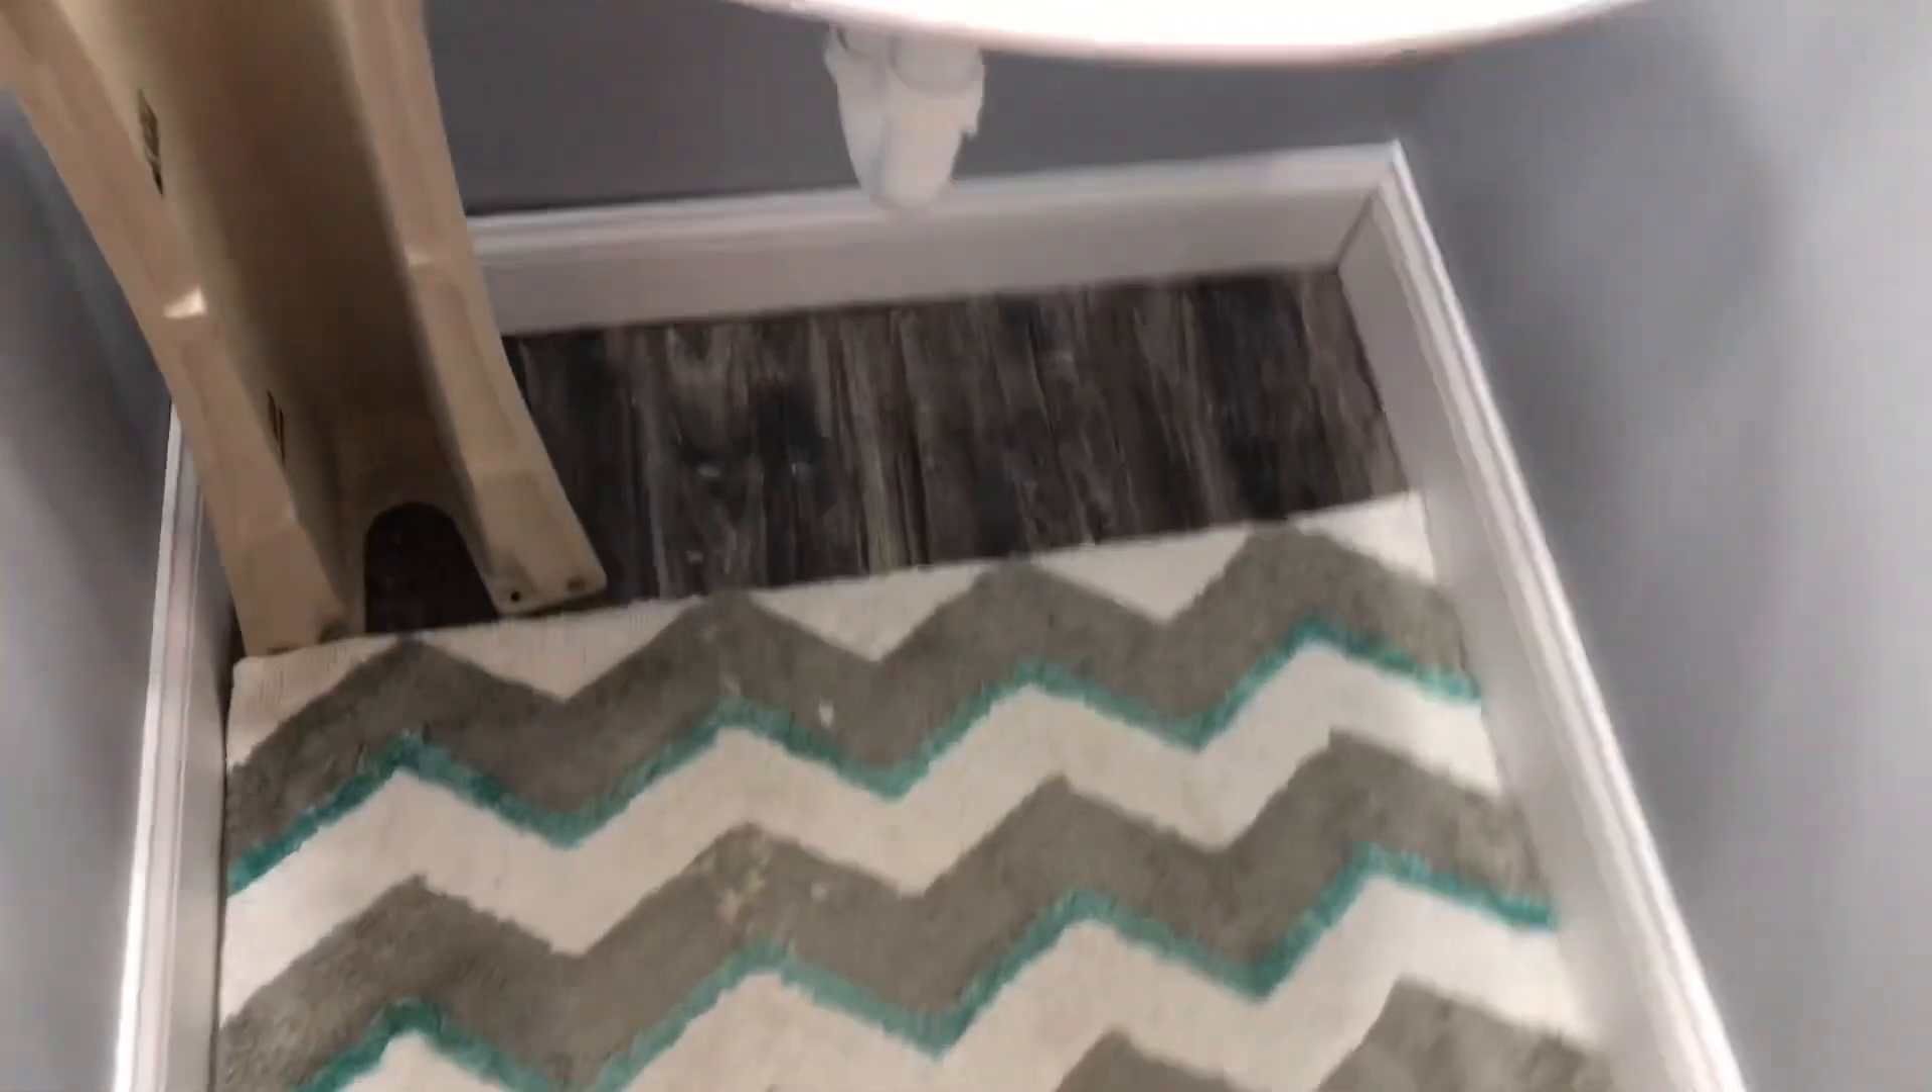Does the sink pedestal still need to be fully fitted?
Yes.